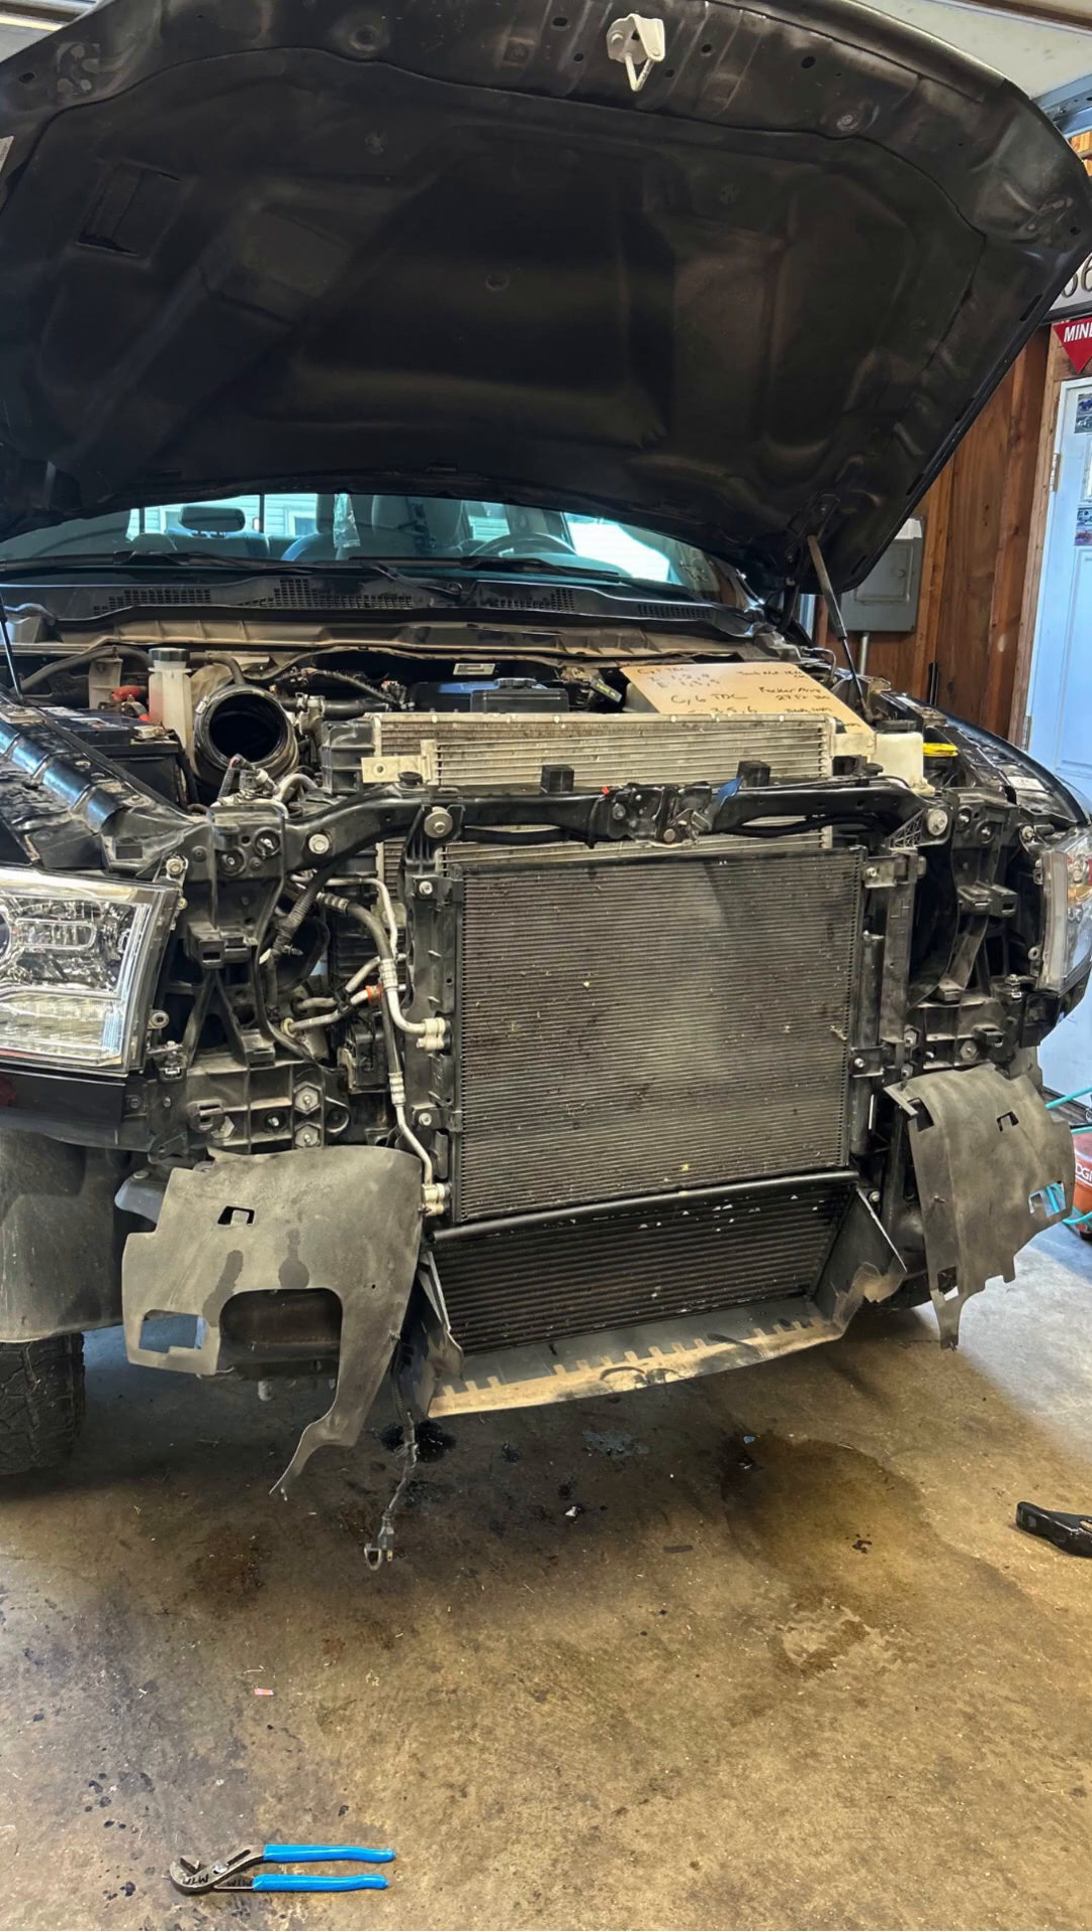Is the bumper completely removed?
Yes.